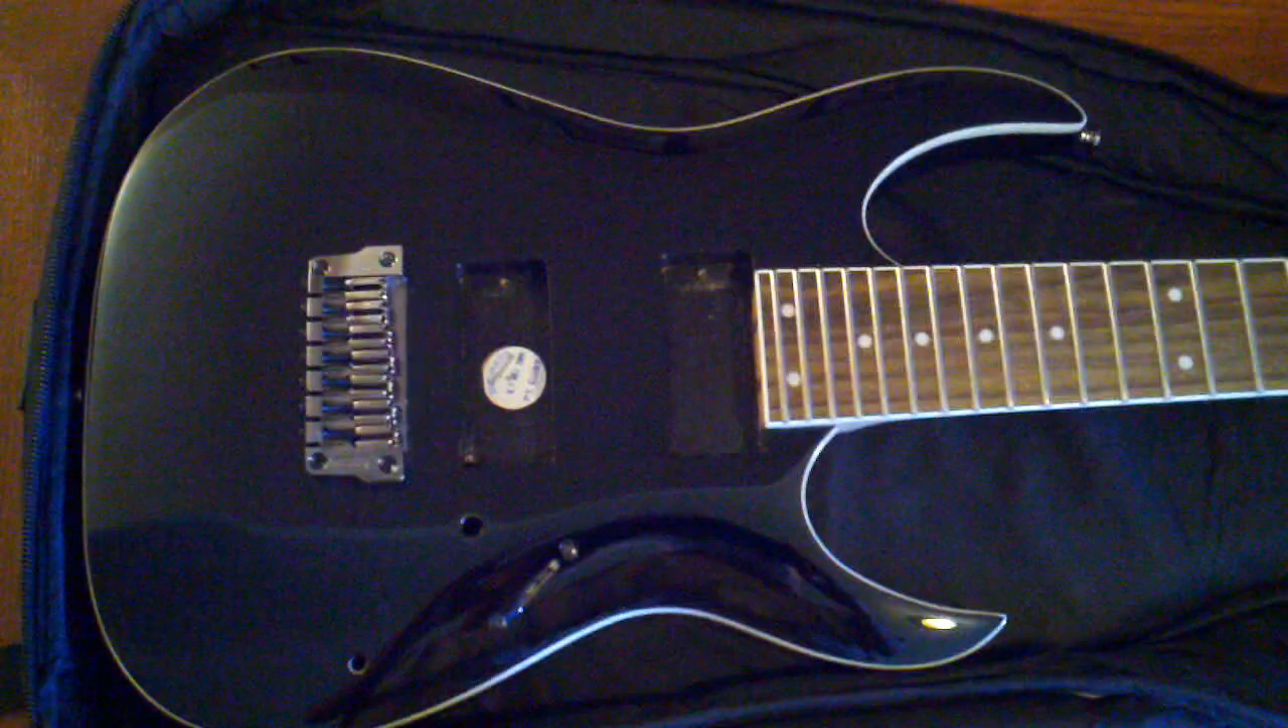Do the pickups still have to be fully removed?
No.